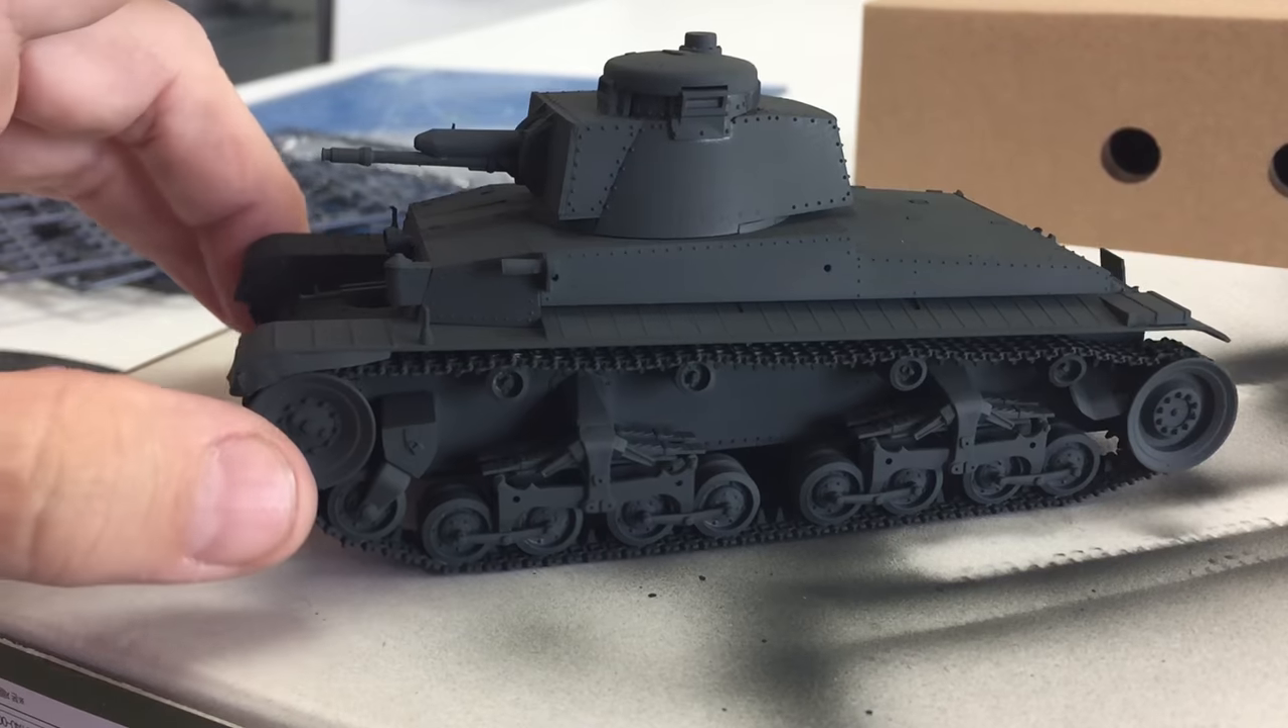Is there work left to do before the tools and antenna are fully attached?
Yes.